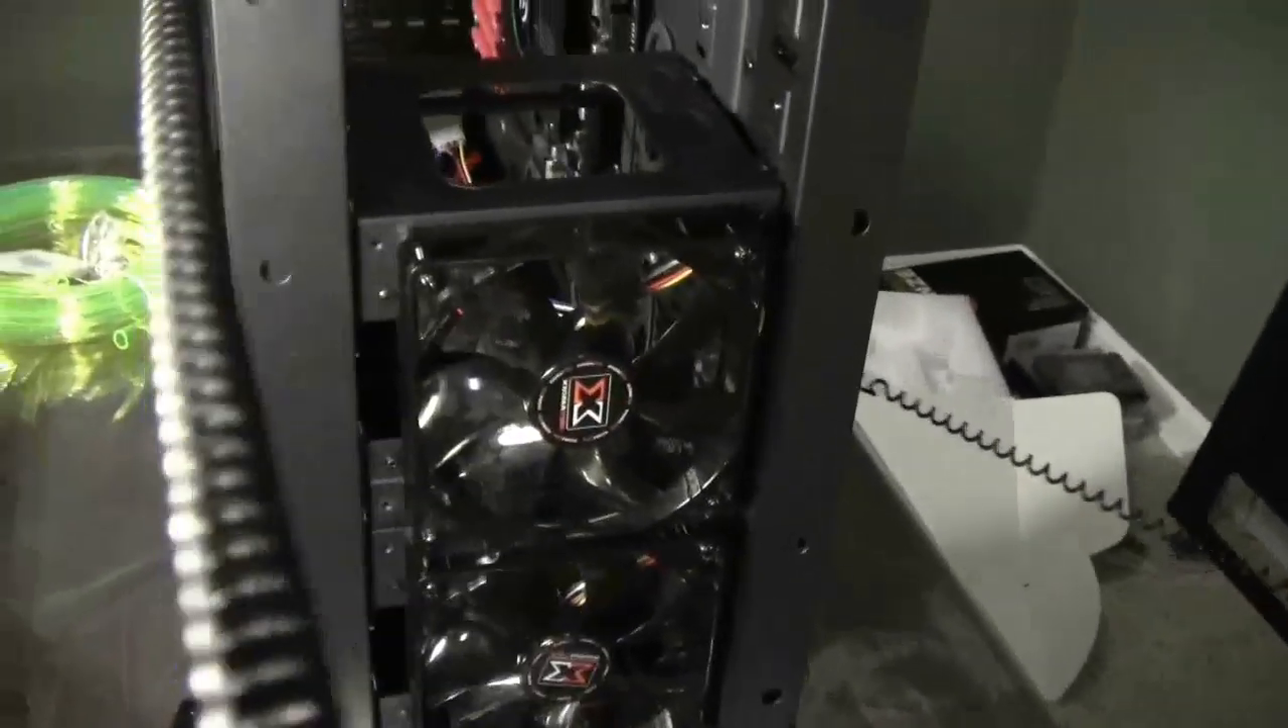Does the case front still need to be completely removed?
No.